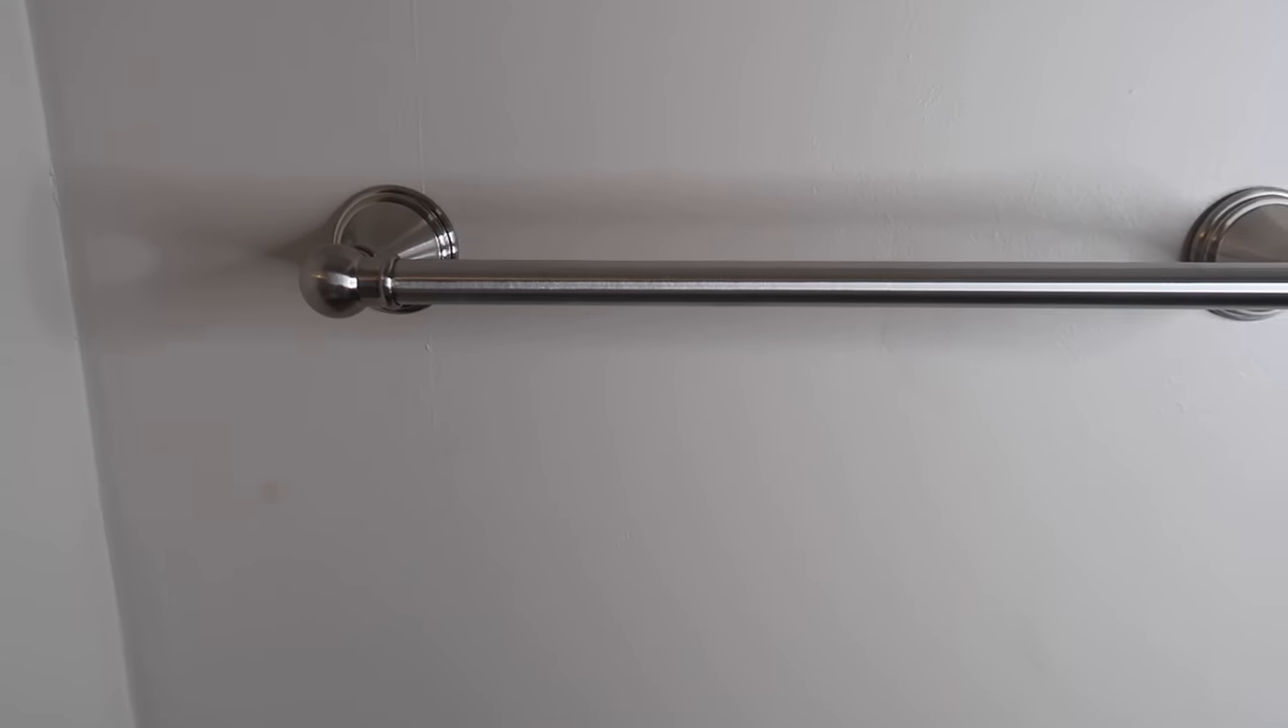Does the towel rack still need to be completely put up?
No.